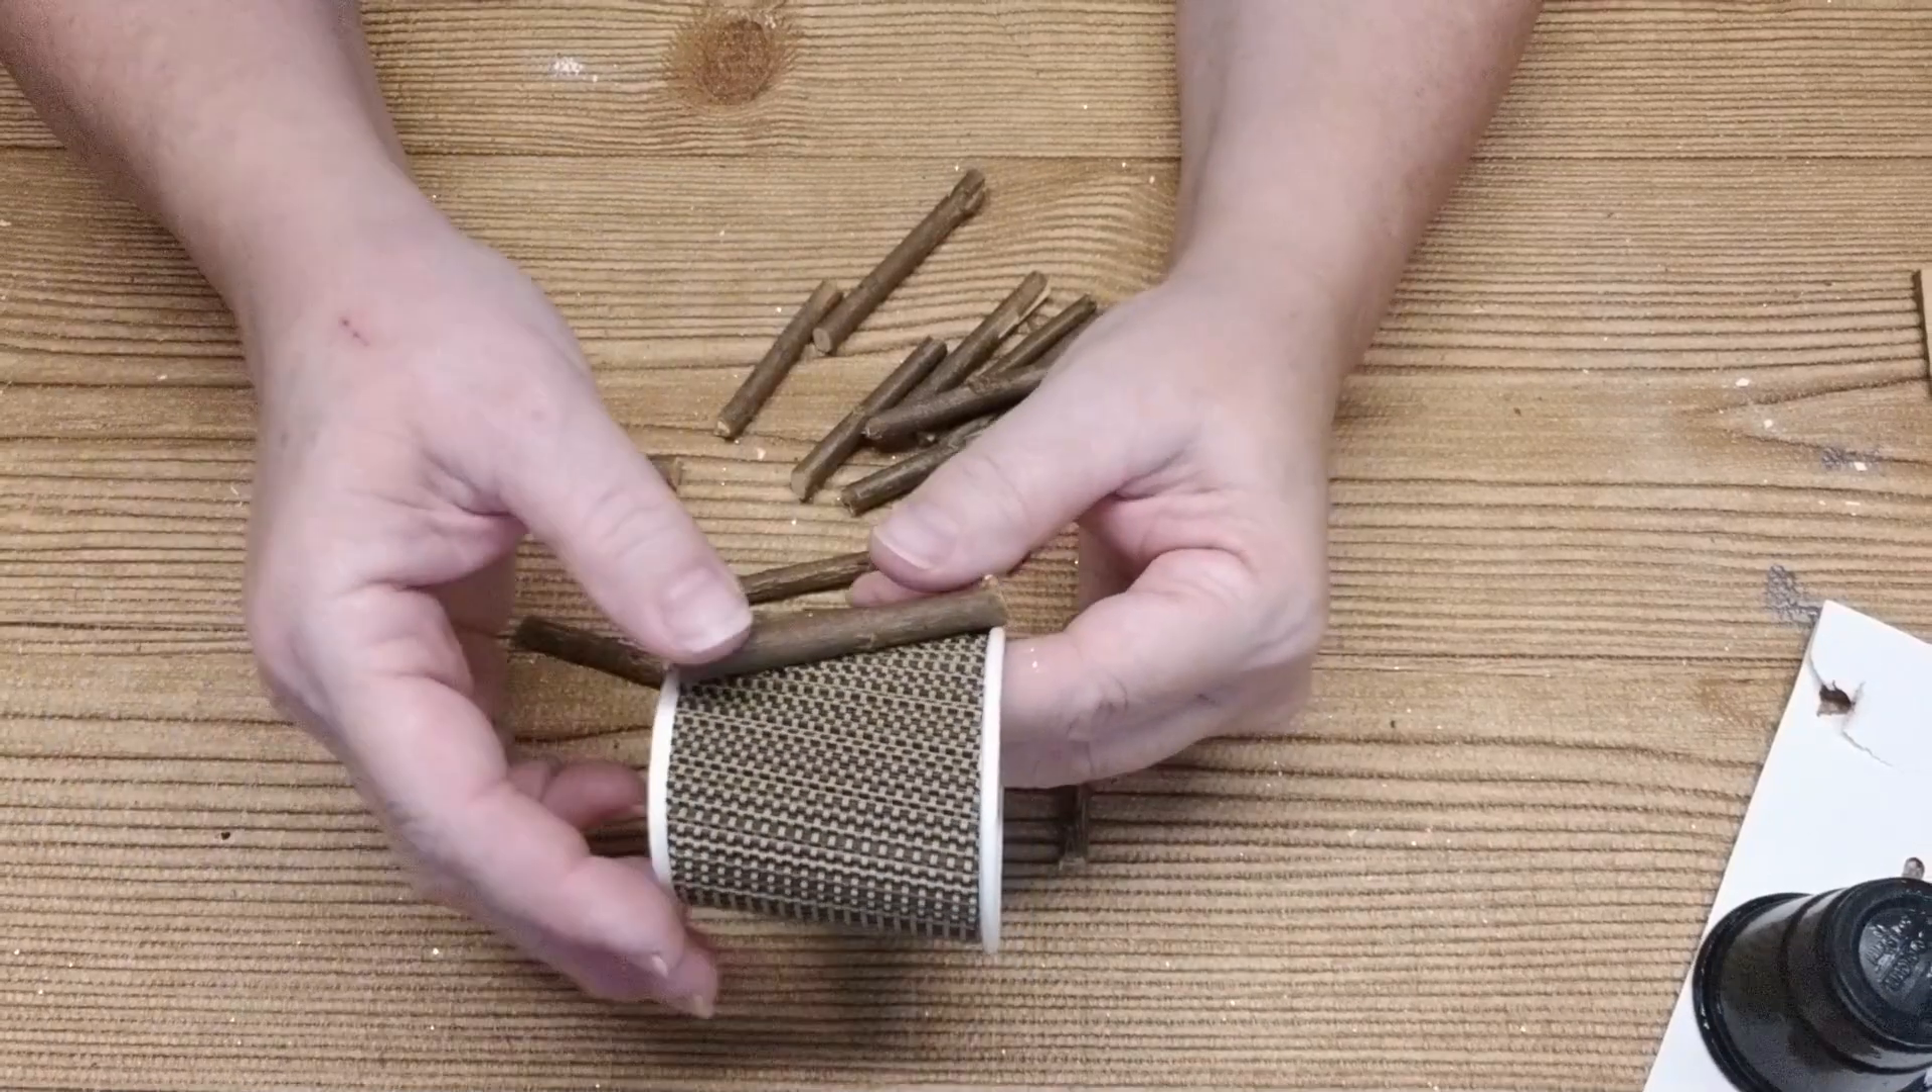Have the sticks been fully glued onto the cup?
No.